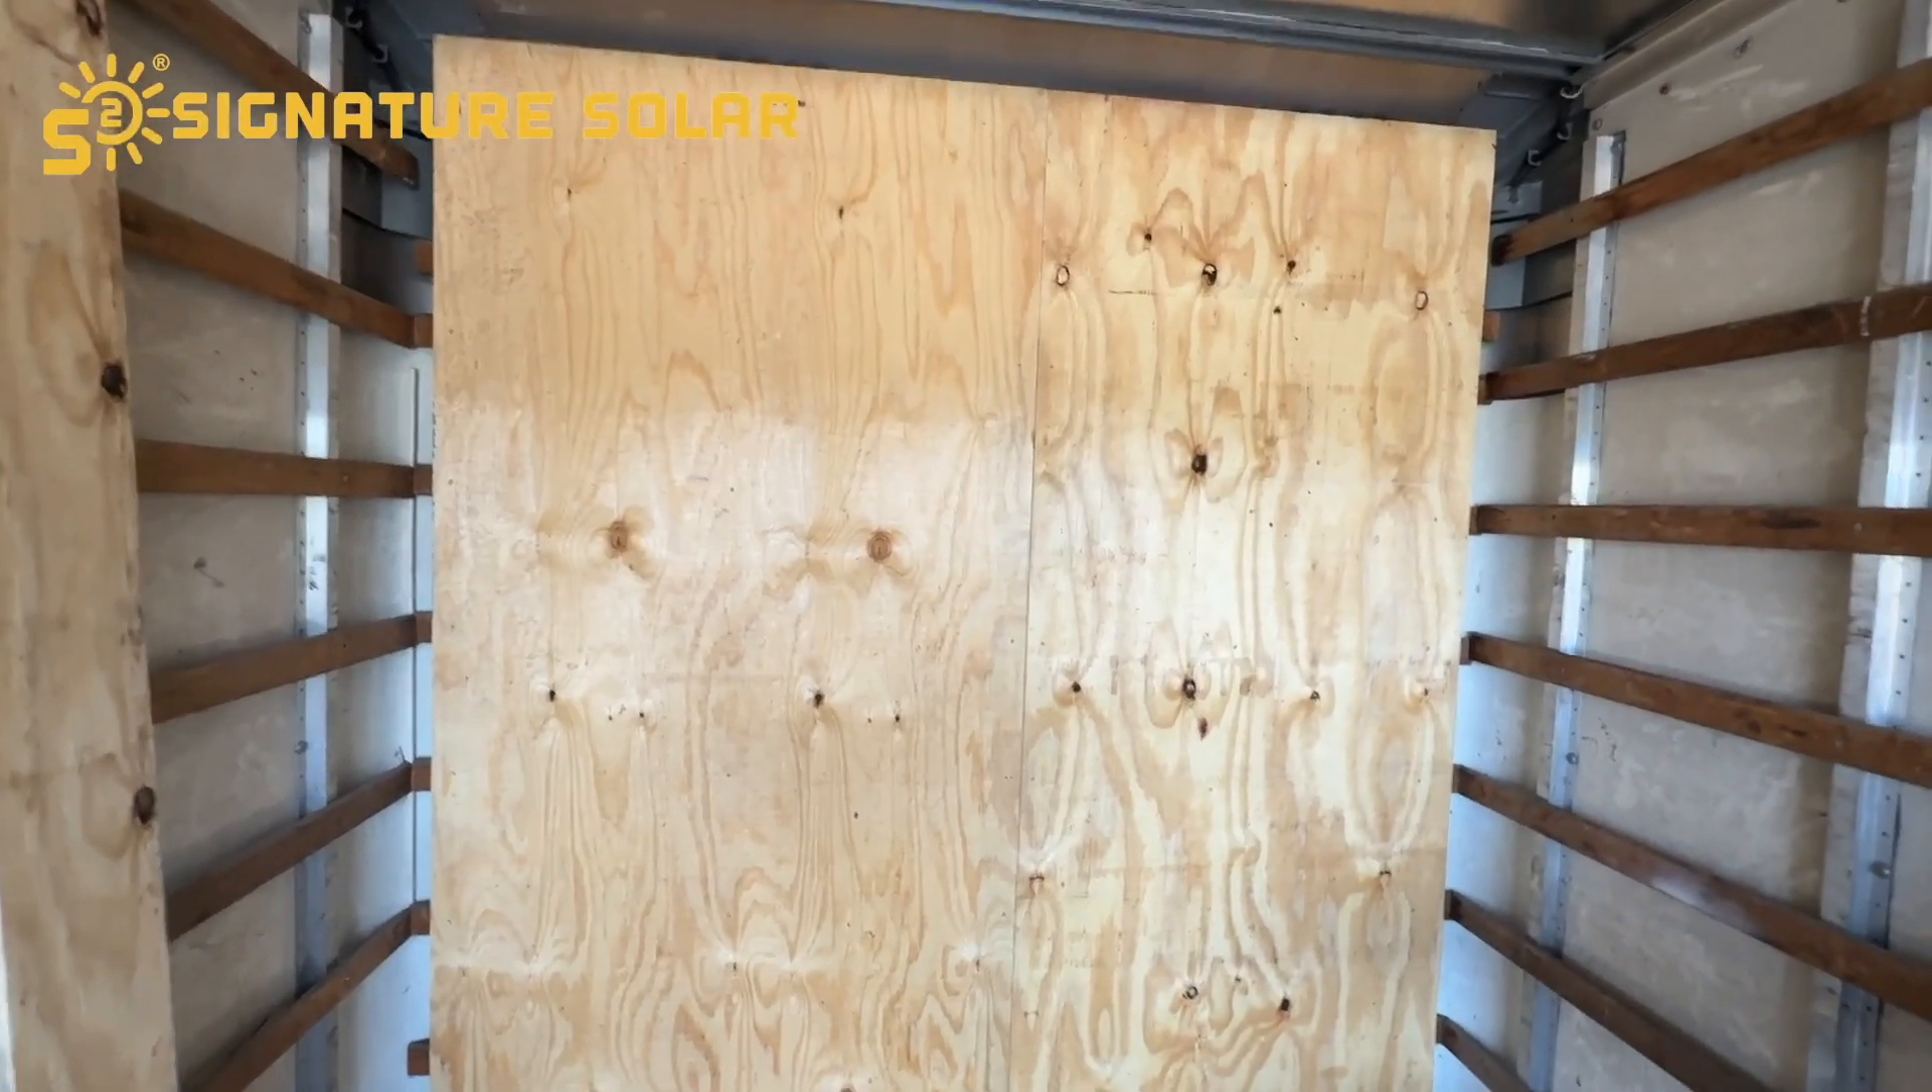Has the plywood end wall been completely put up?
Yes.